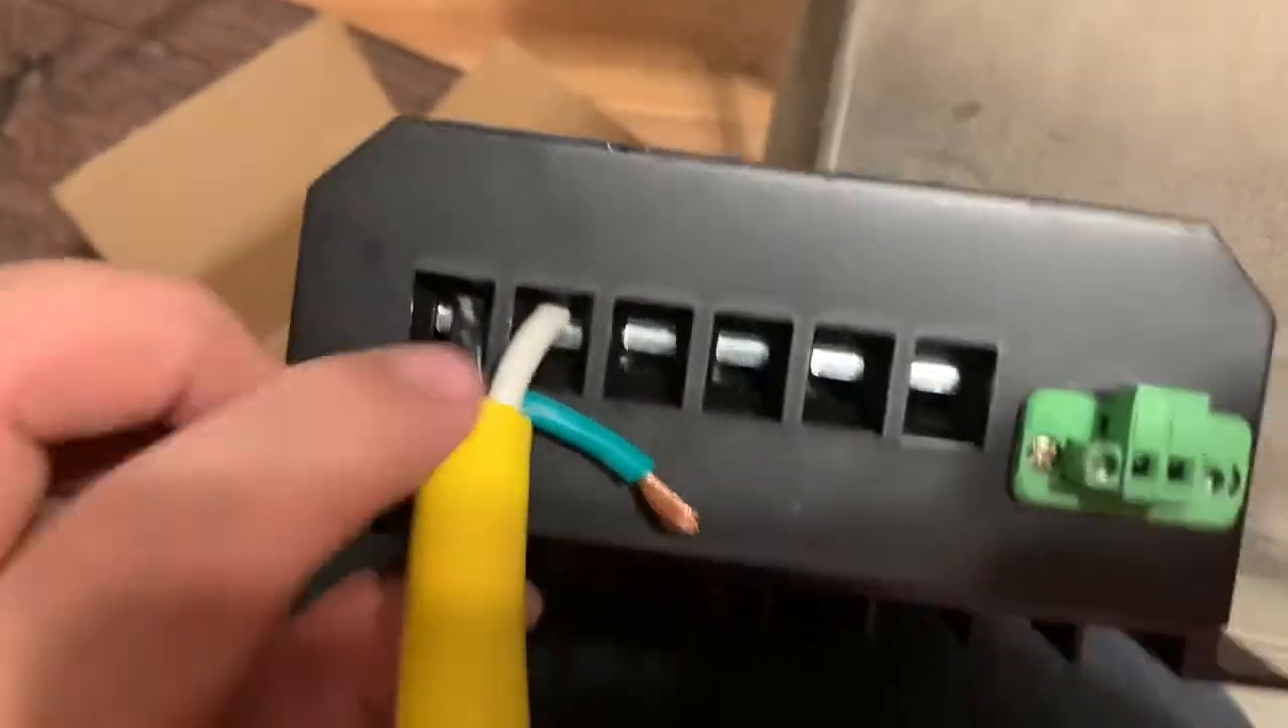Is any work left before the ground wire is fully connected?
Yes.